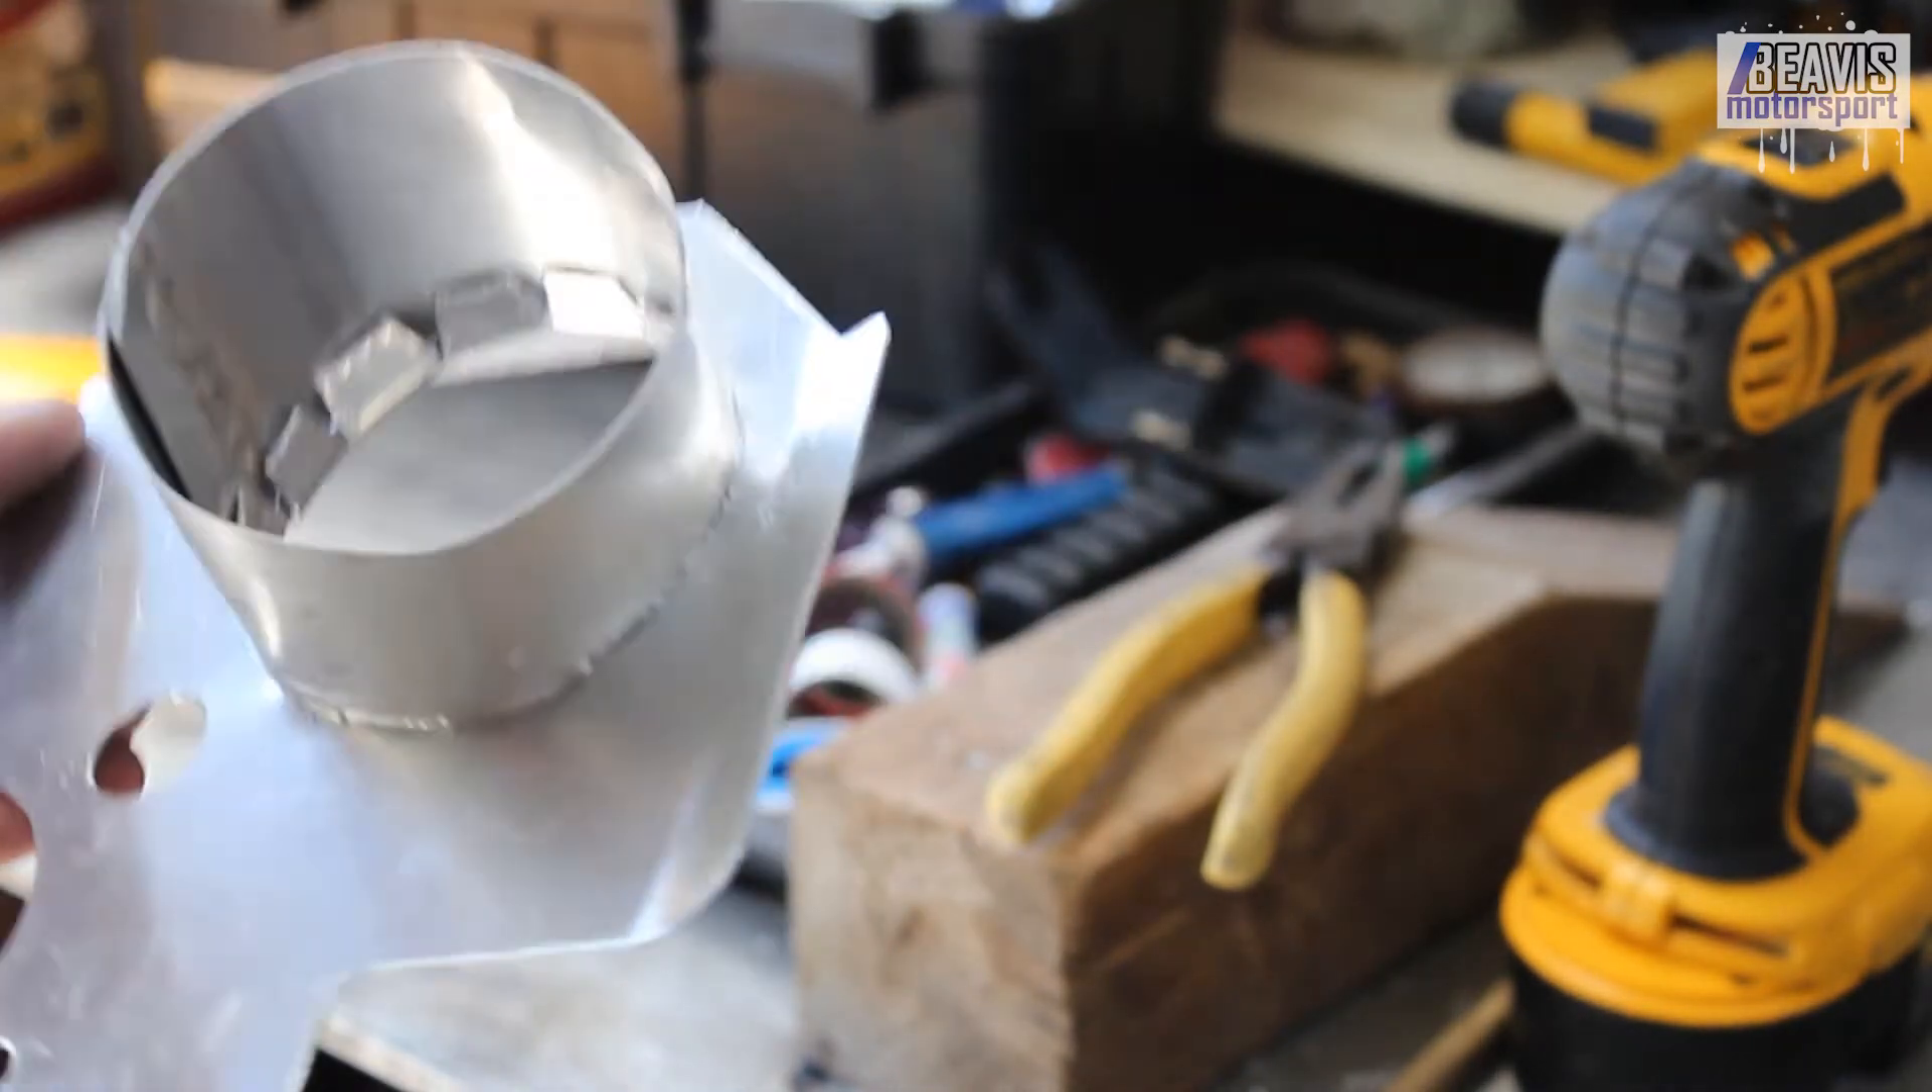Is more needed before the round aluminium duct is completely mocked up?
No.